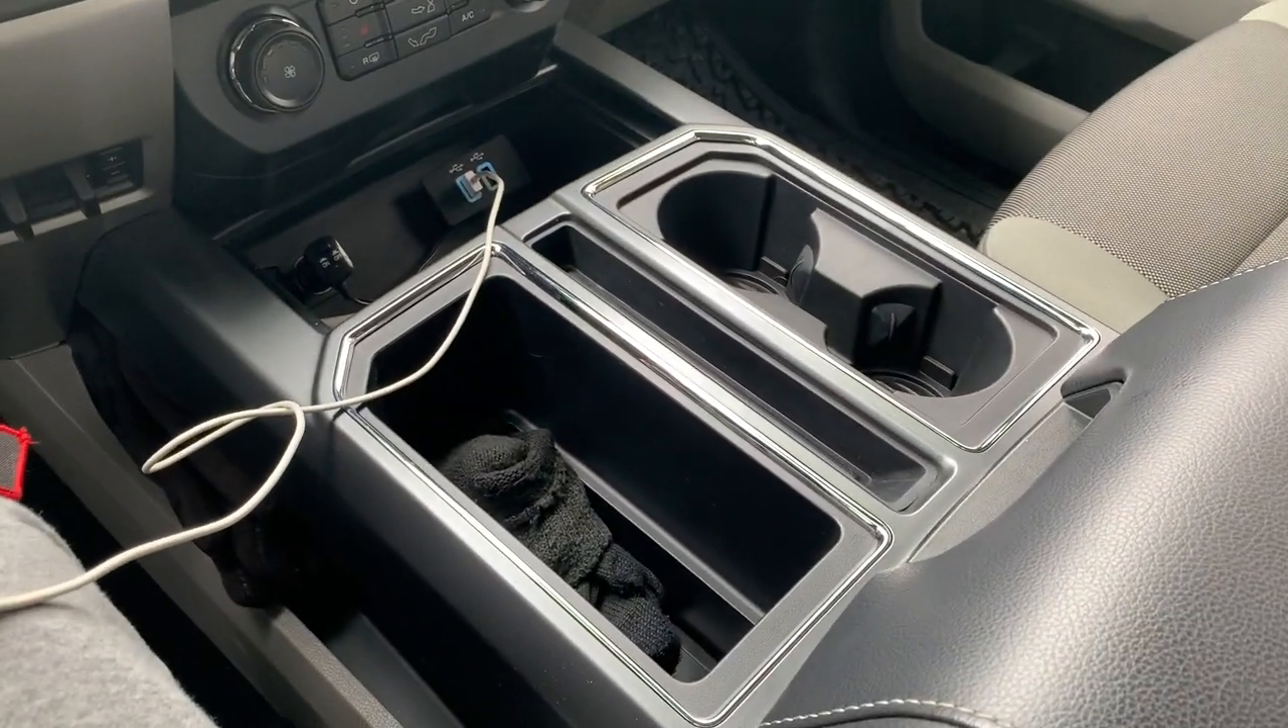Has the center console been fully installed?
Yes.